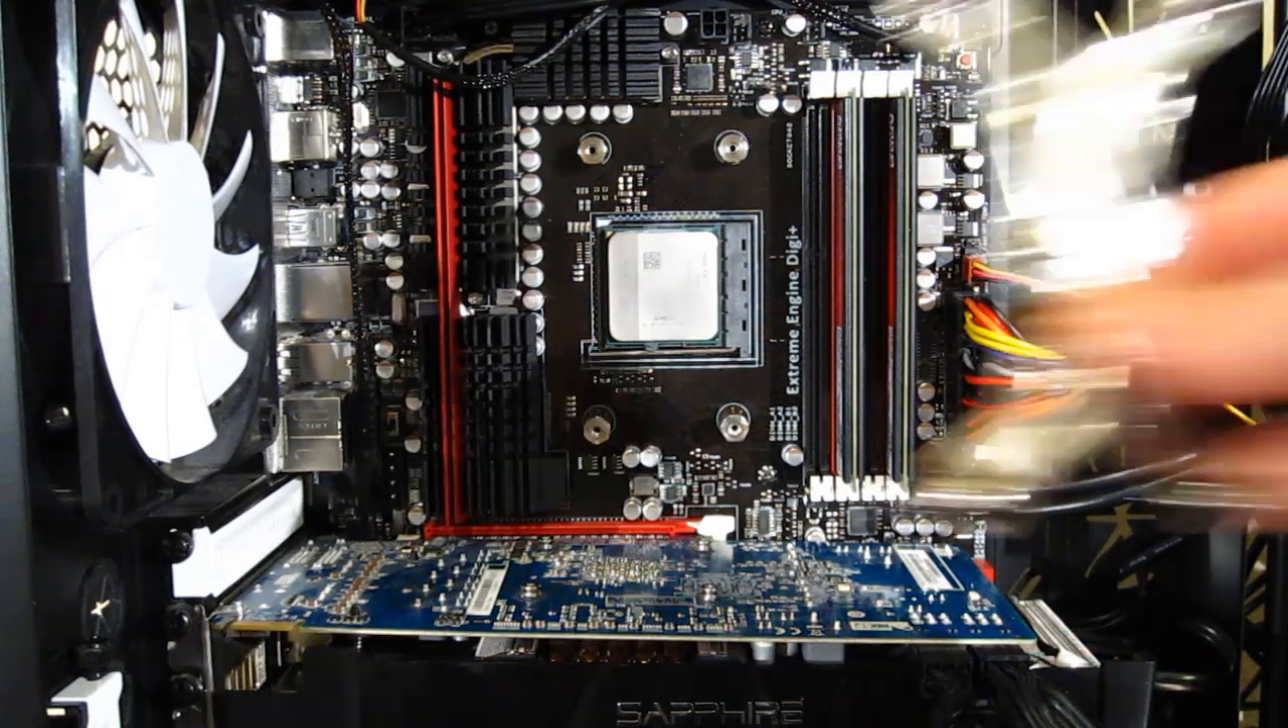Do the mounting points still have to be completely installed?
No.